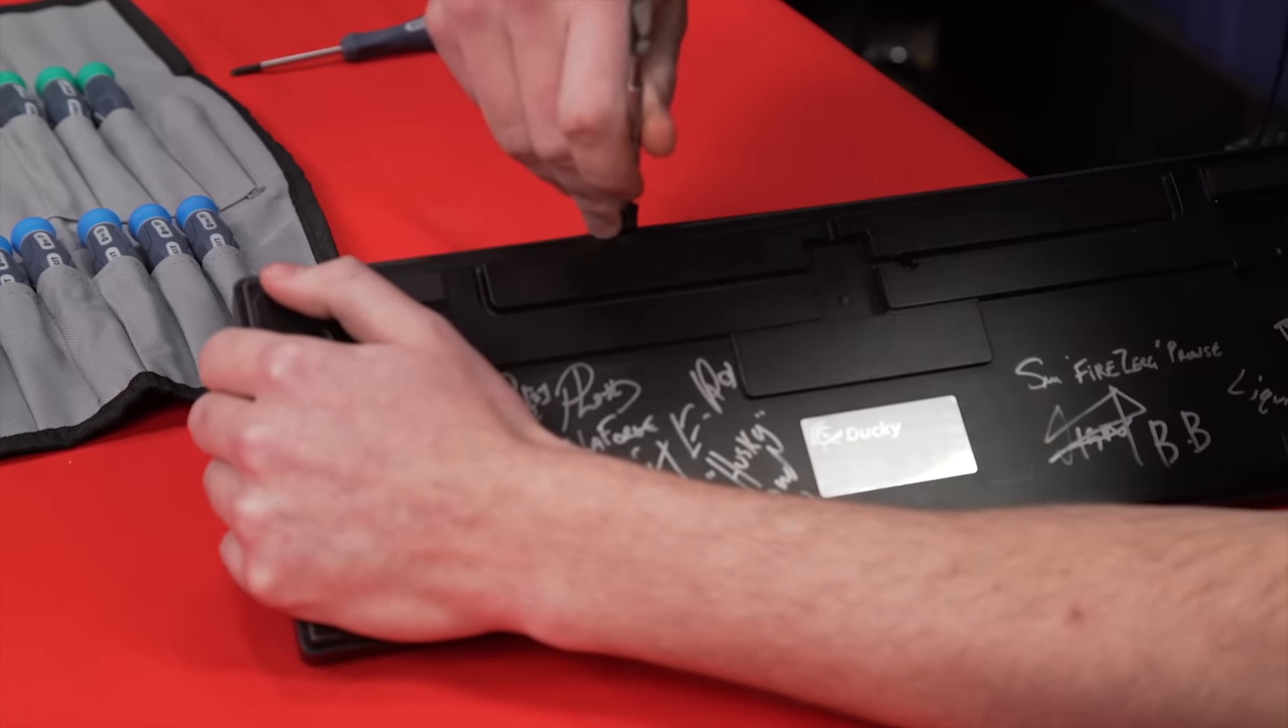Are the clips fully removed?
No.